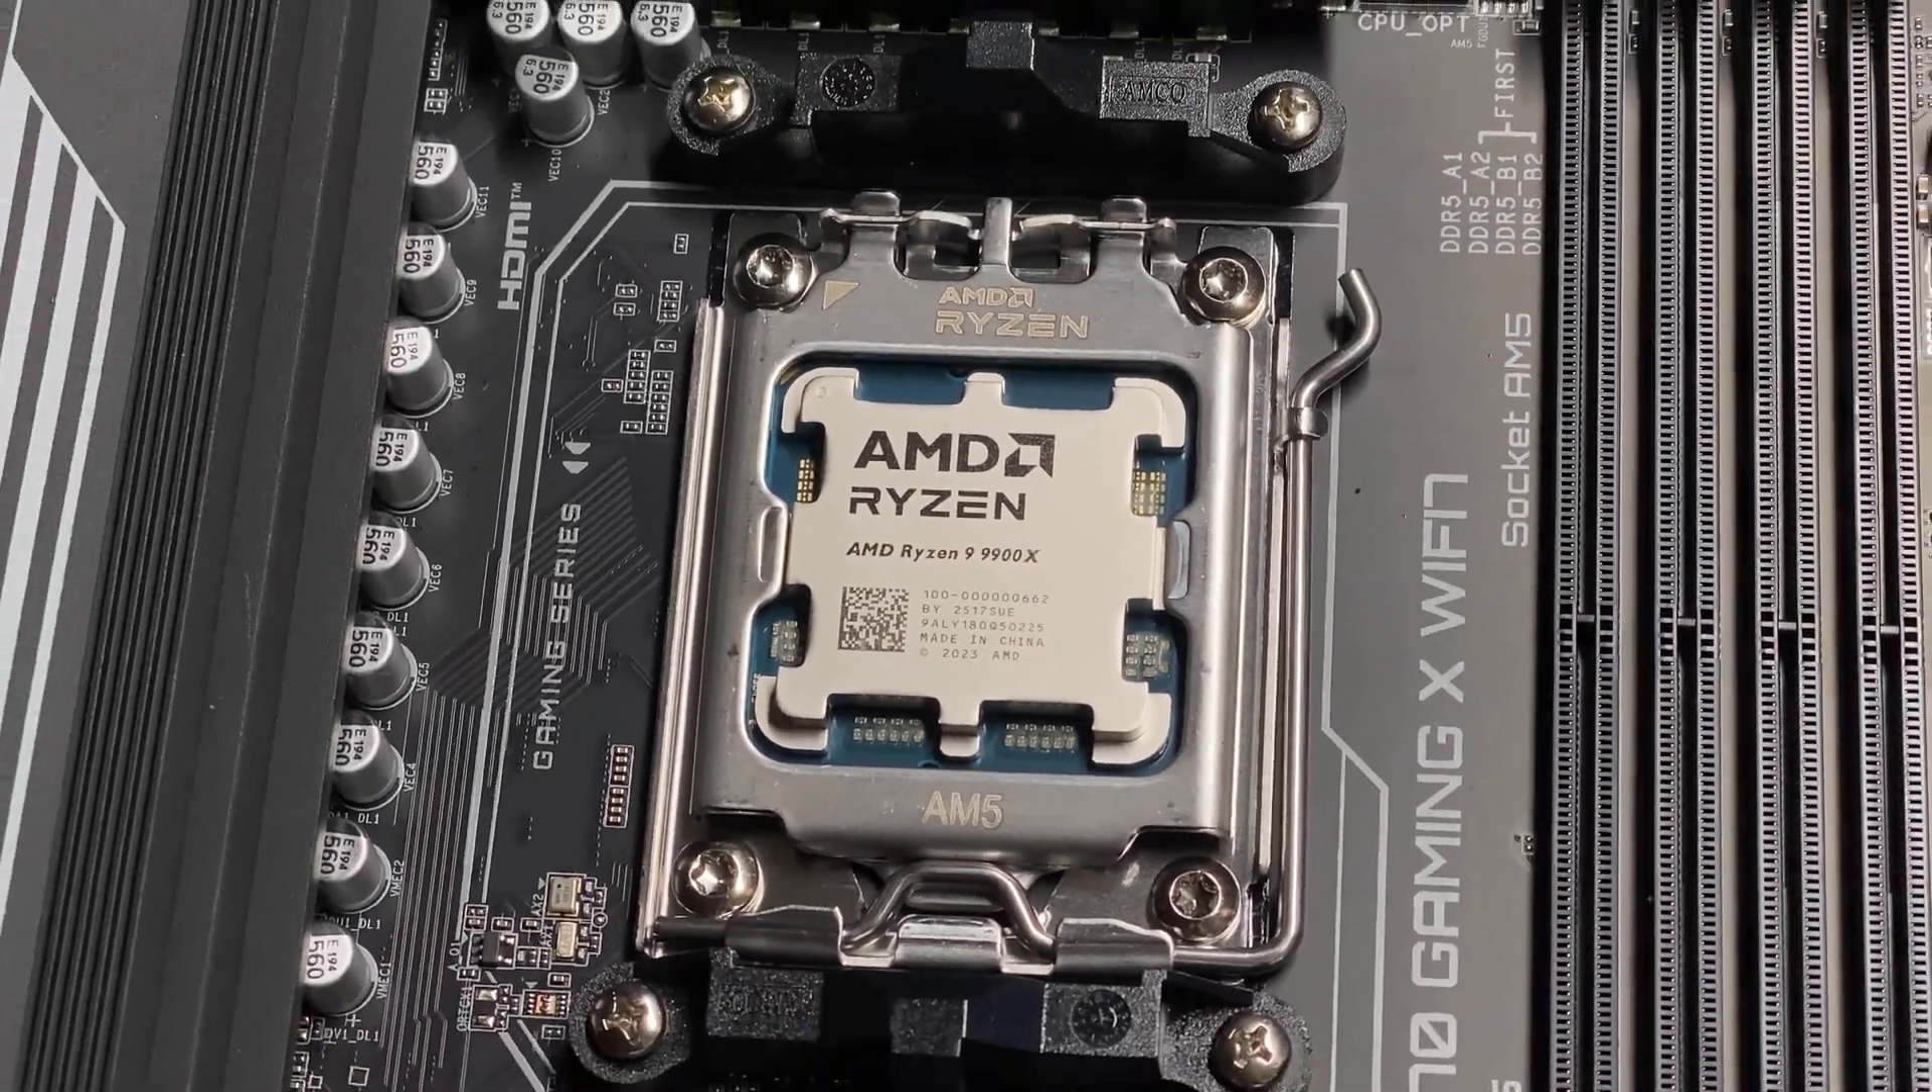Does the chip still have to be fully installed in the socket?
No.